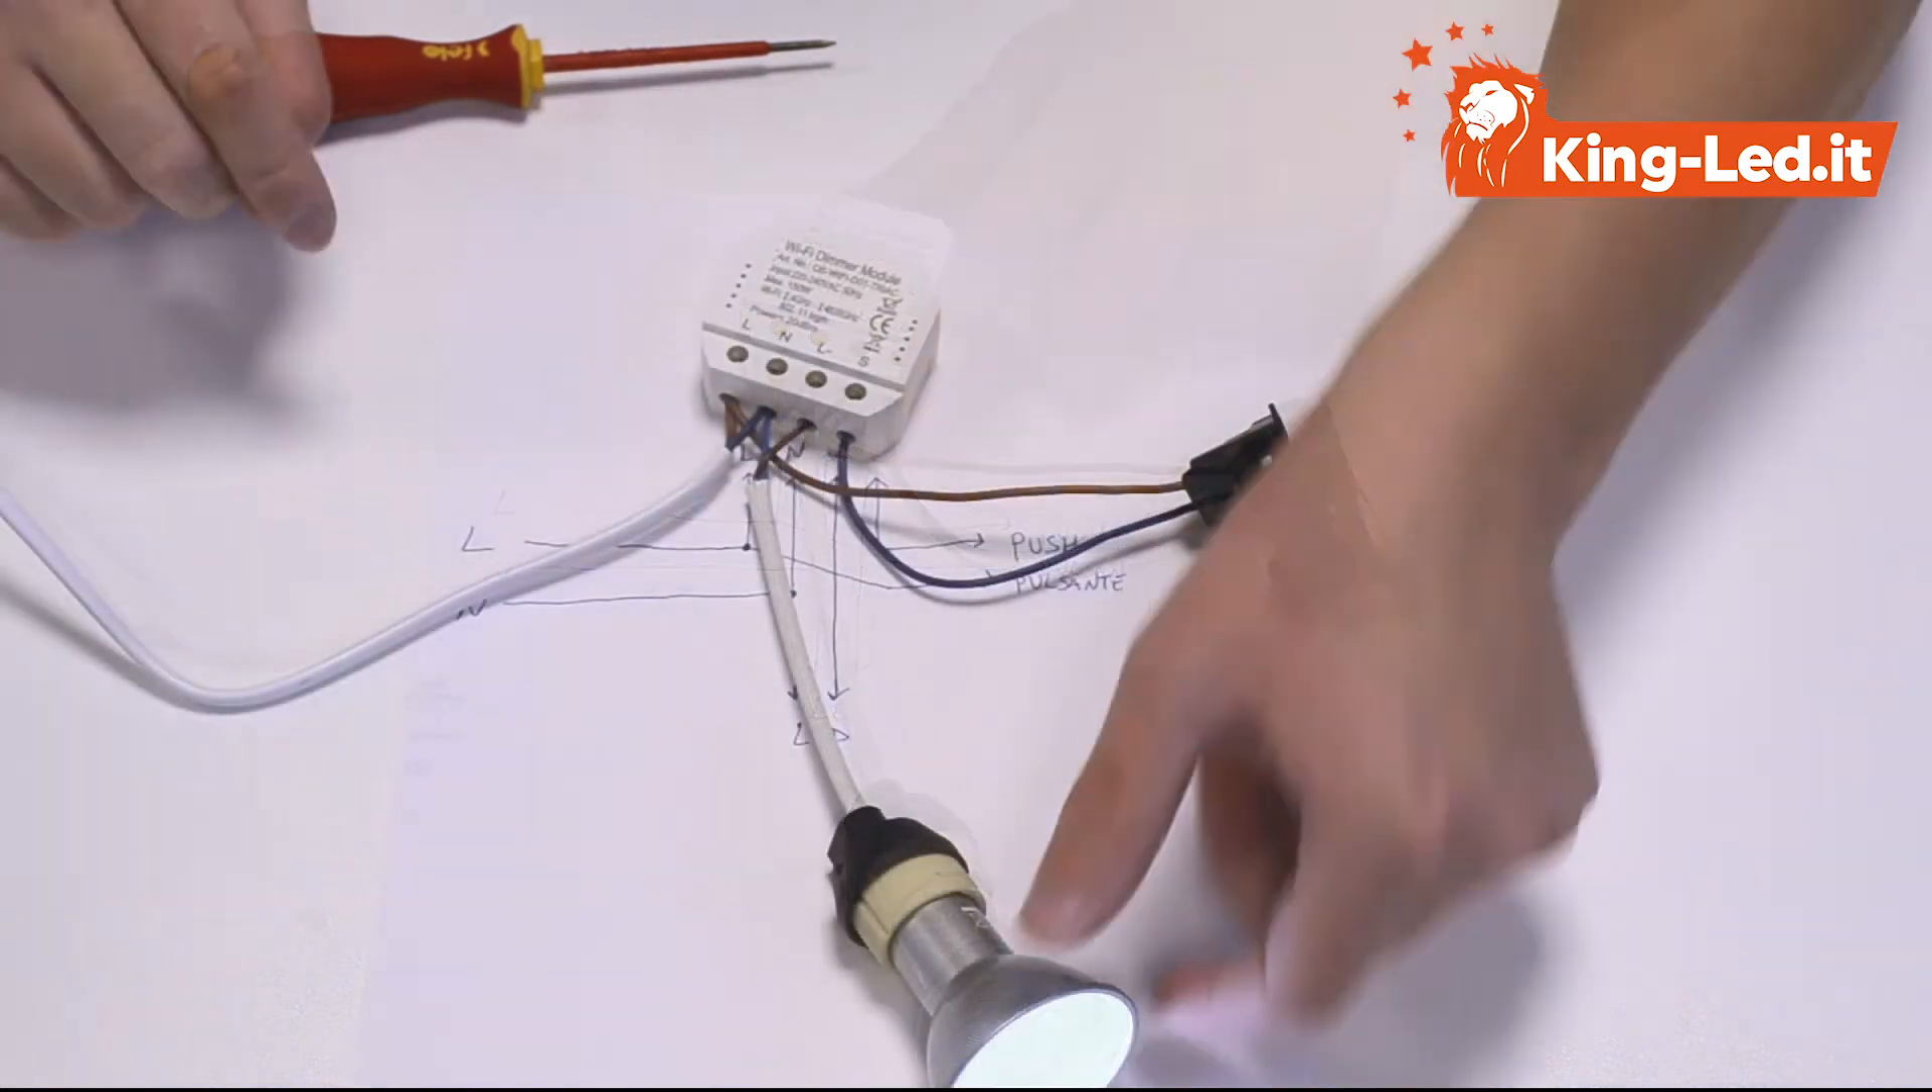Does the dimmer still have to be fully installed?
No.